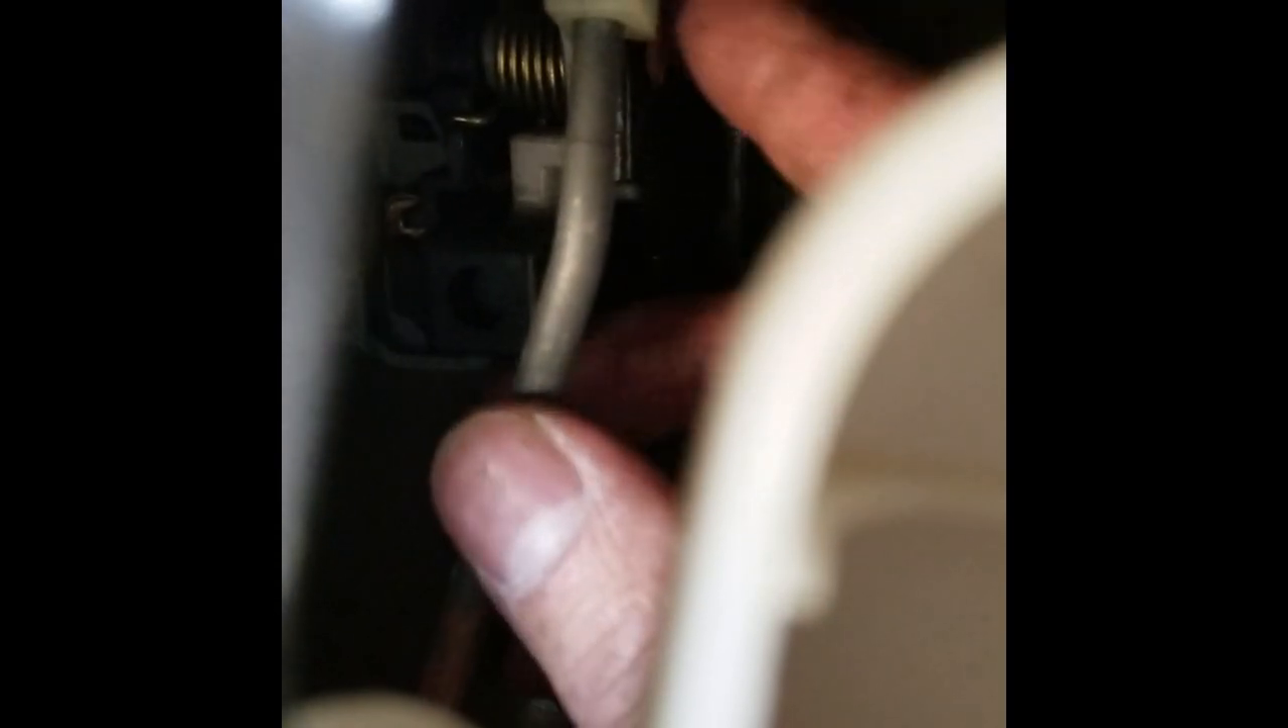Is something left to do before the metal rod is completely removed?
Yes.